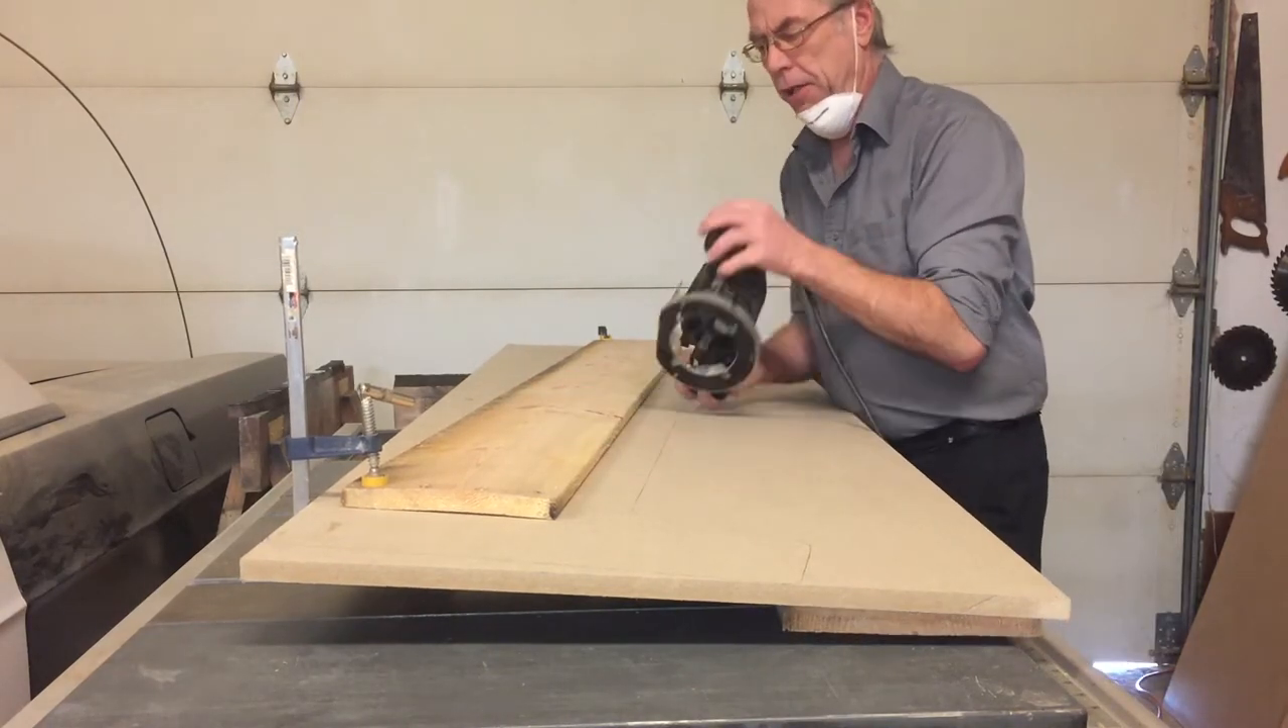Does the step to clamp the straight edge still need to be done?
No.